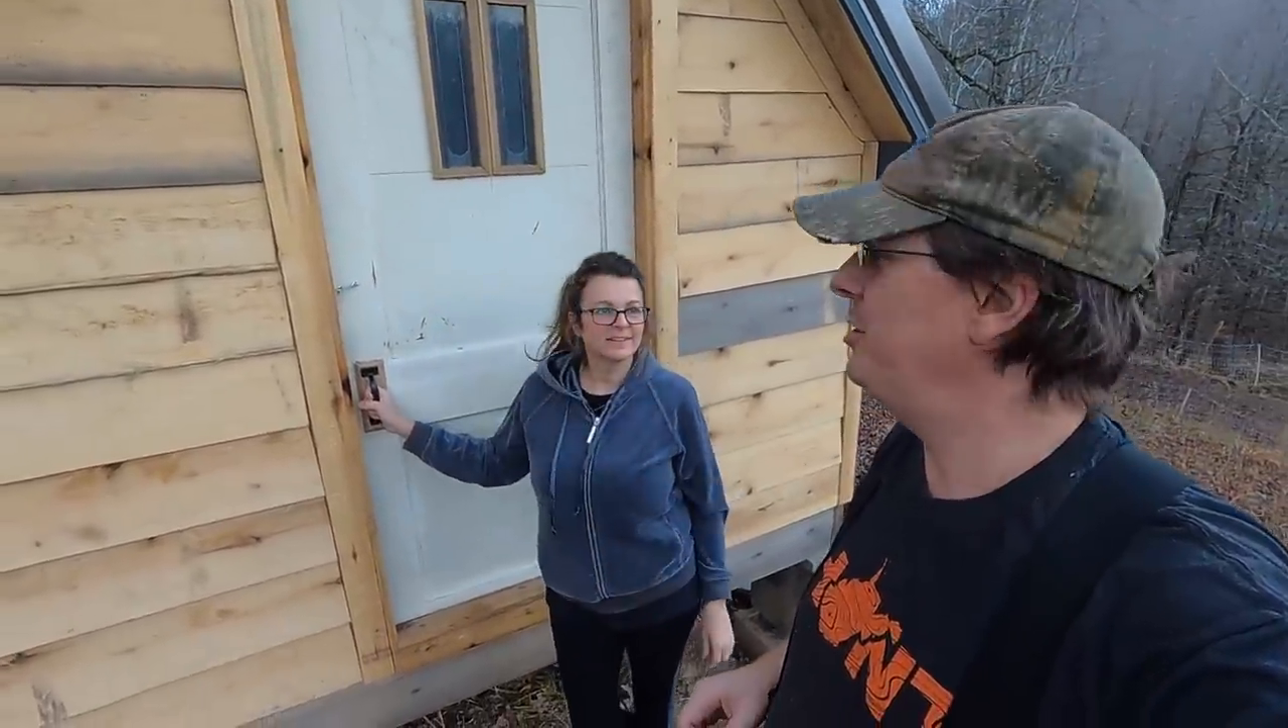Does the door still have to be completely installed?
No.